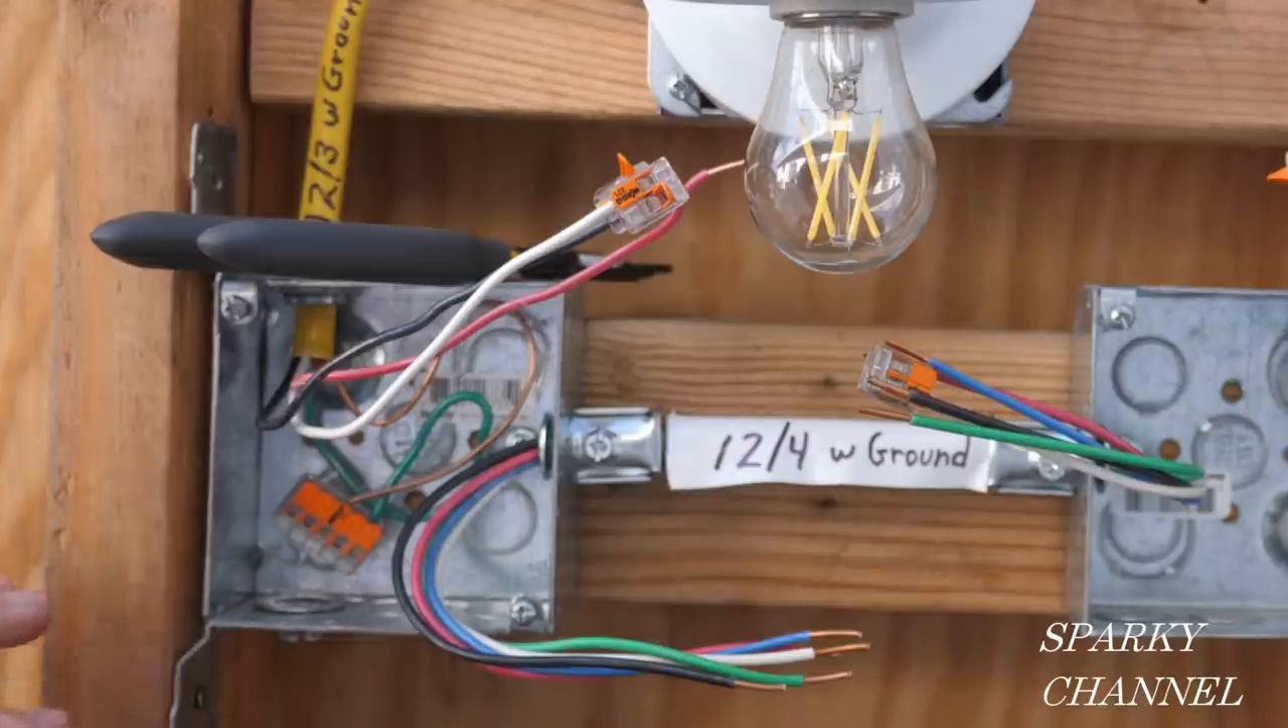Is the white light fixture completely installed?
Yes.